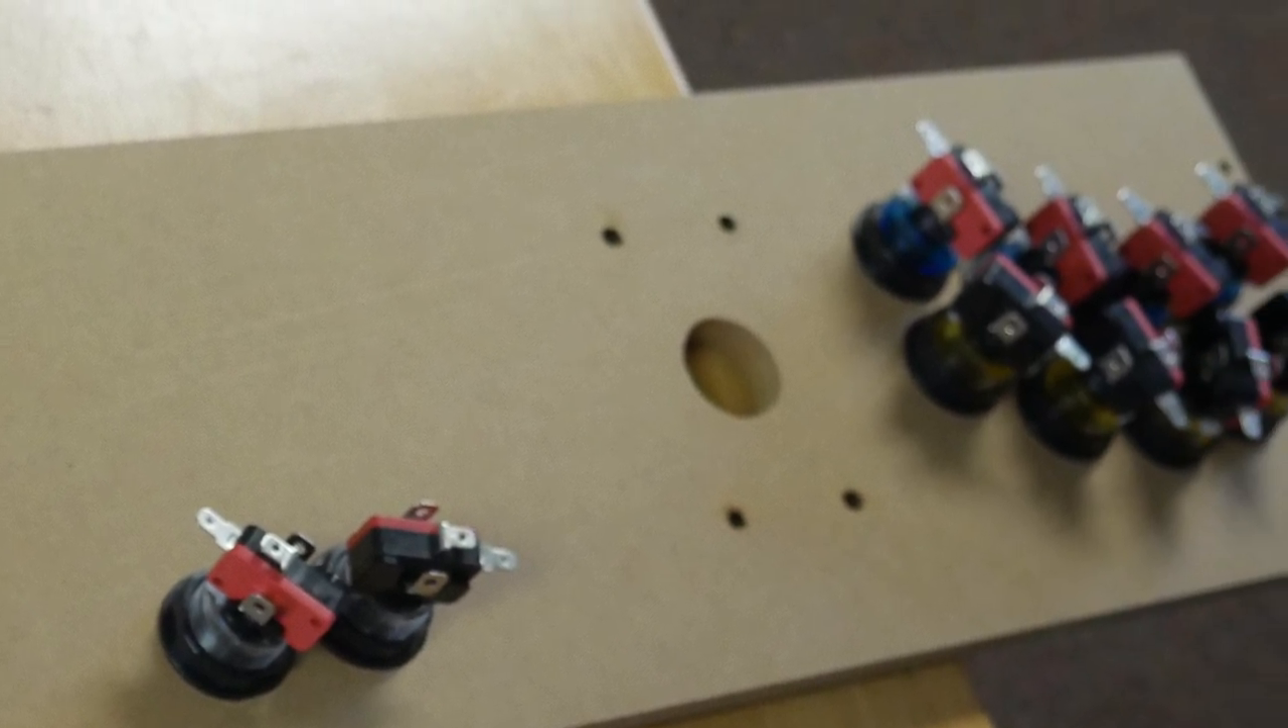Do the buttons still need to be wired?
Yes.